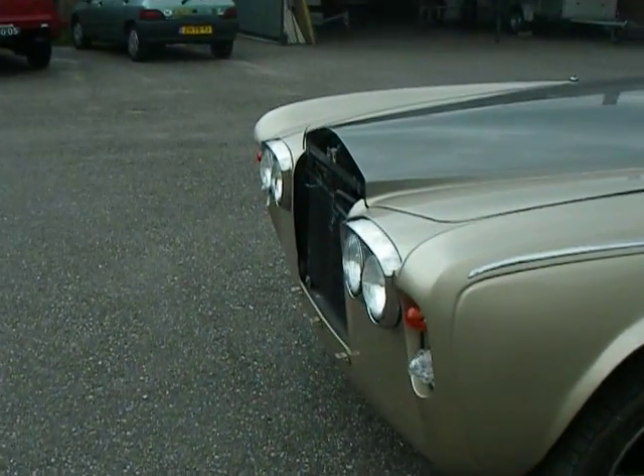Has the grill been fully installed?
No.